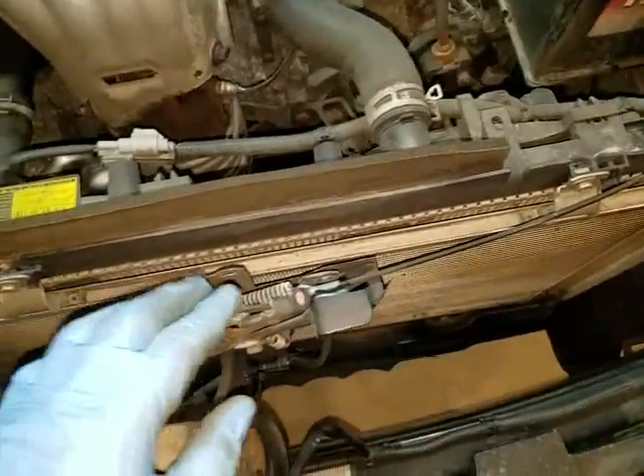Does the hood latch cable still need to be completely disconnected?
Yes.